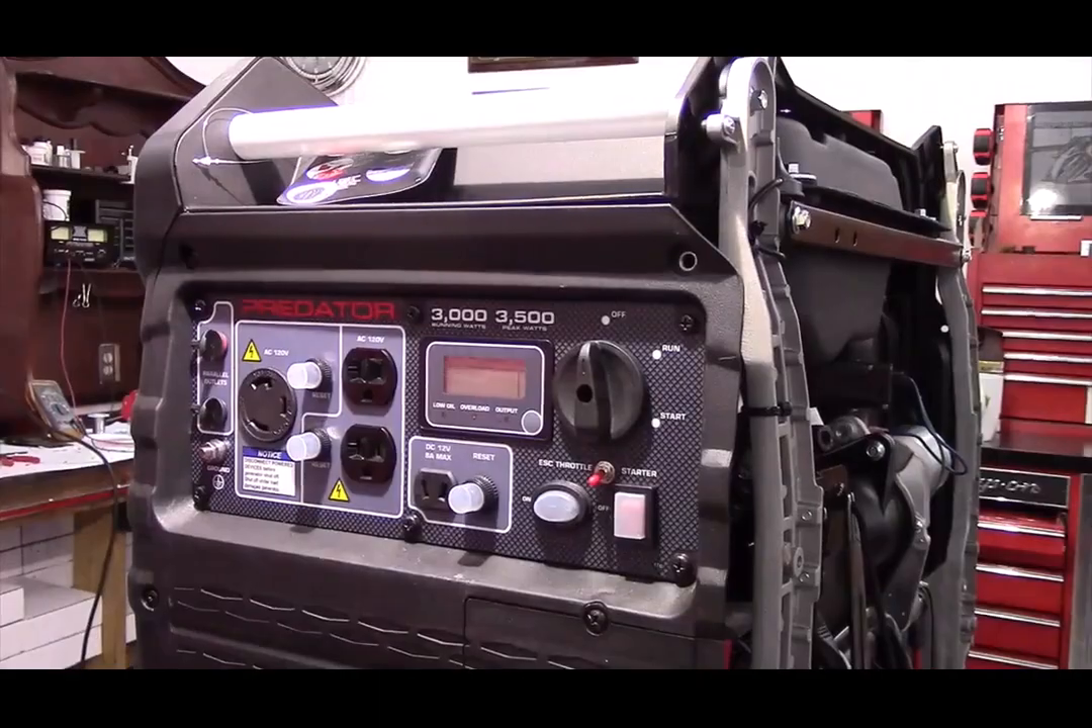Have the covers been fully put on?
No.